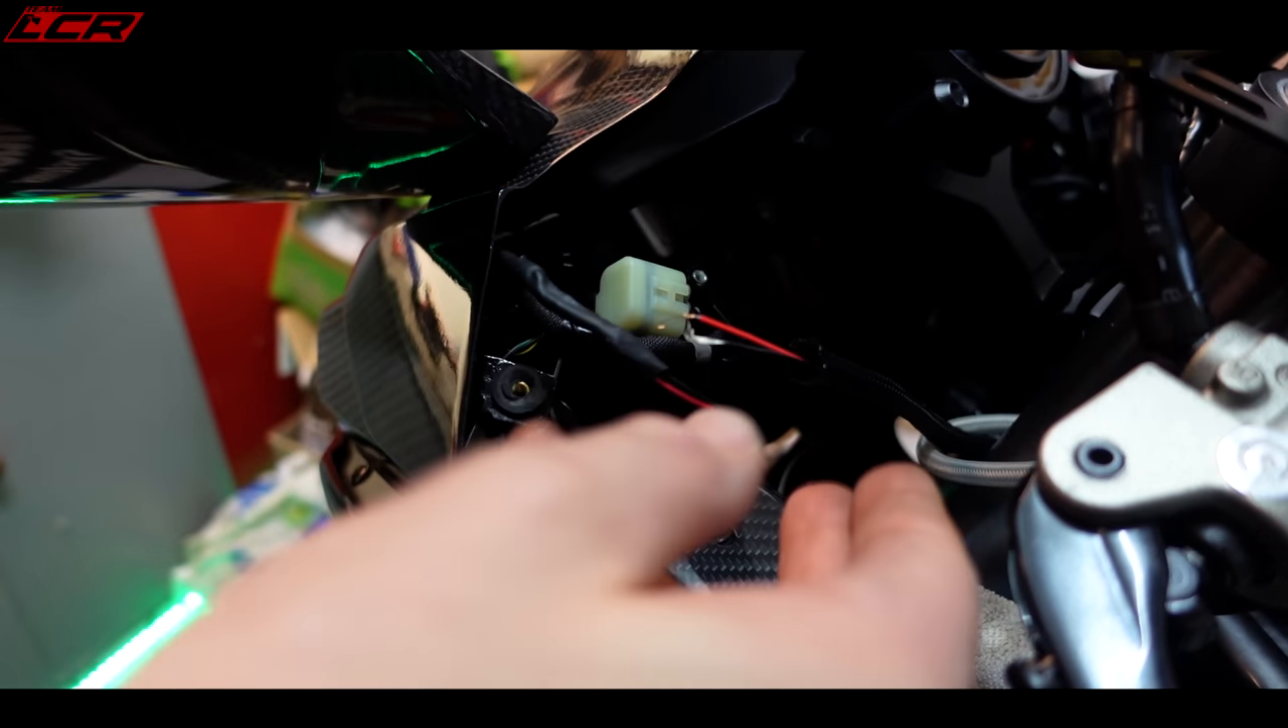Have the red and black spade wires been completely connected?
No.